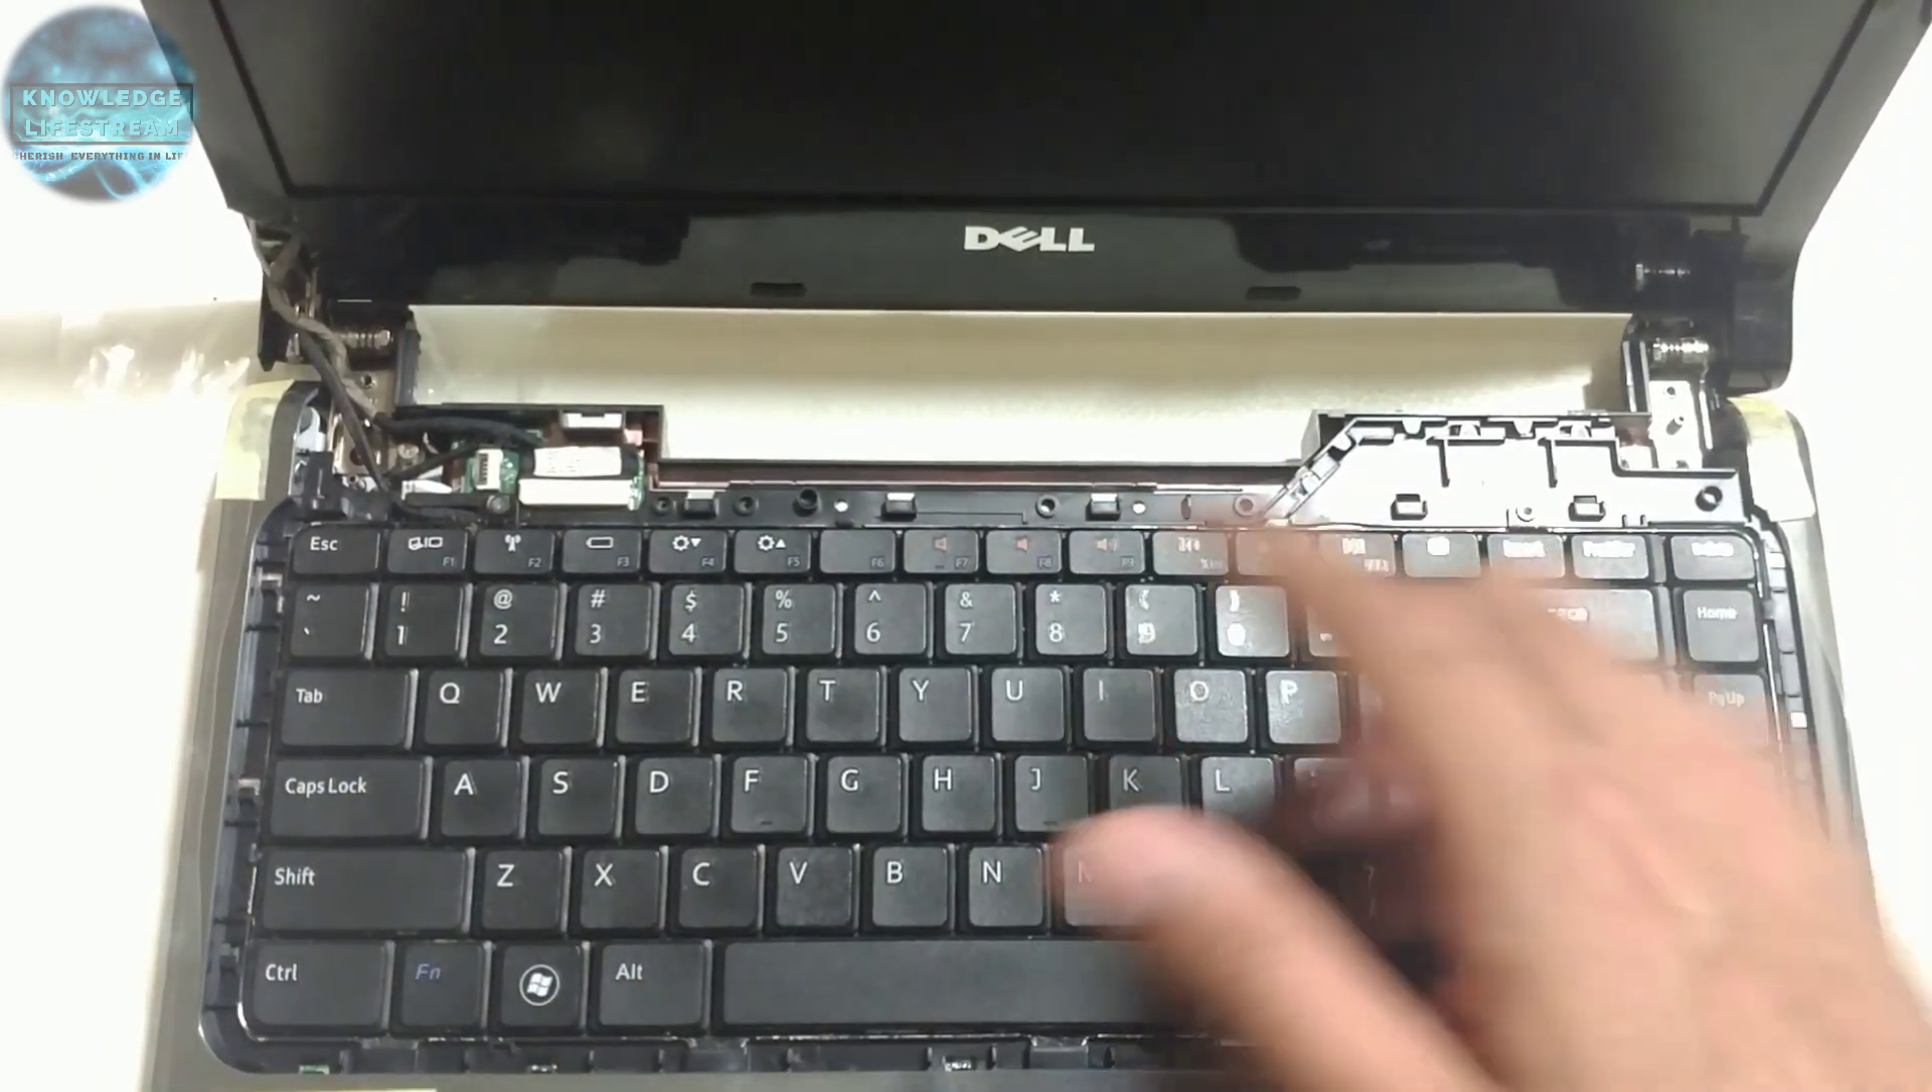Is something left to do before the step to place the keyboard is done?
No.